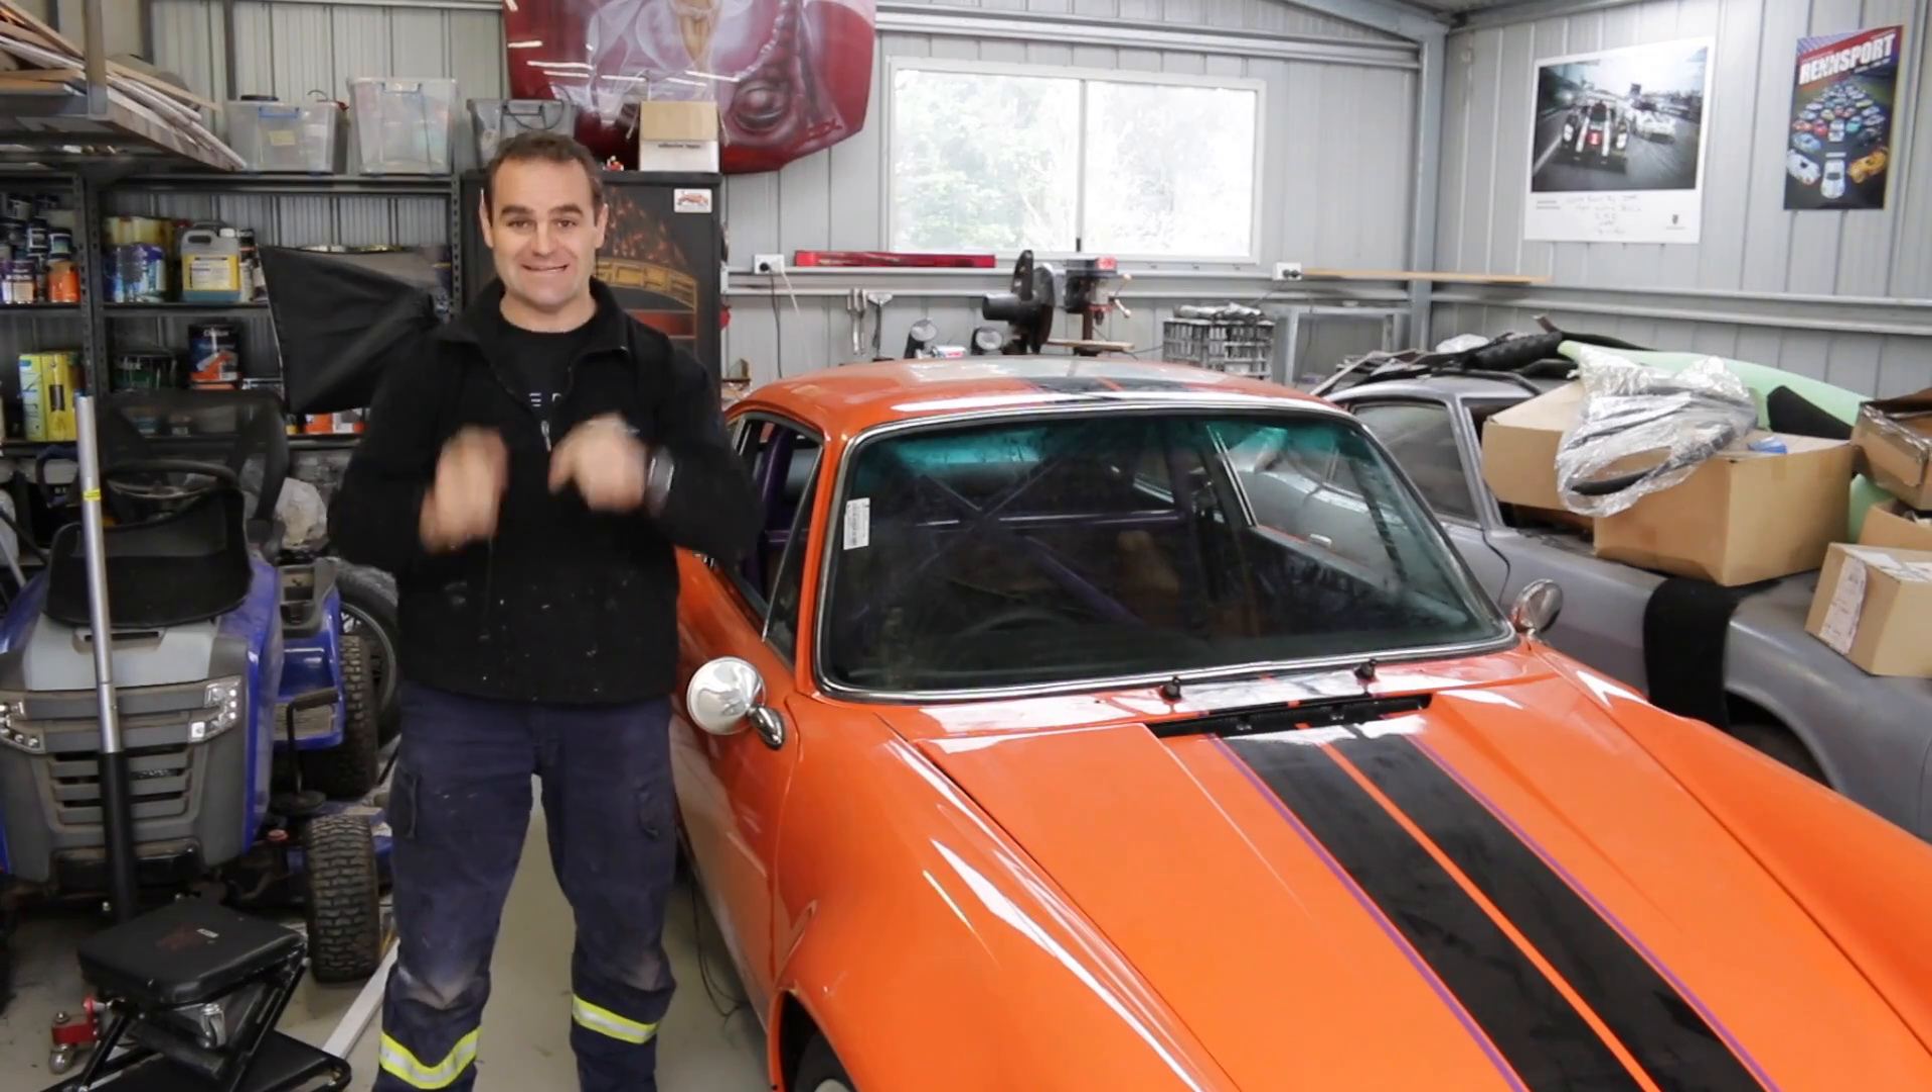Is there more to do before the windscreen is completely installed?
No.